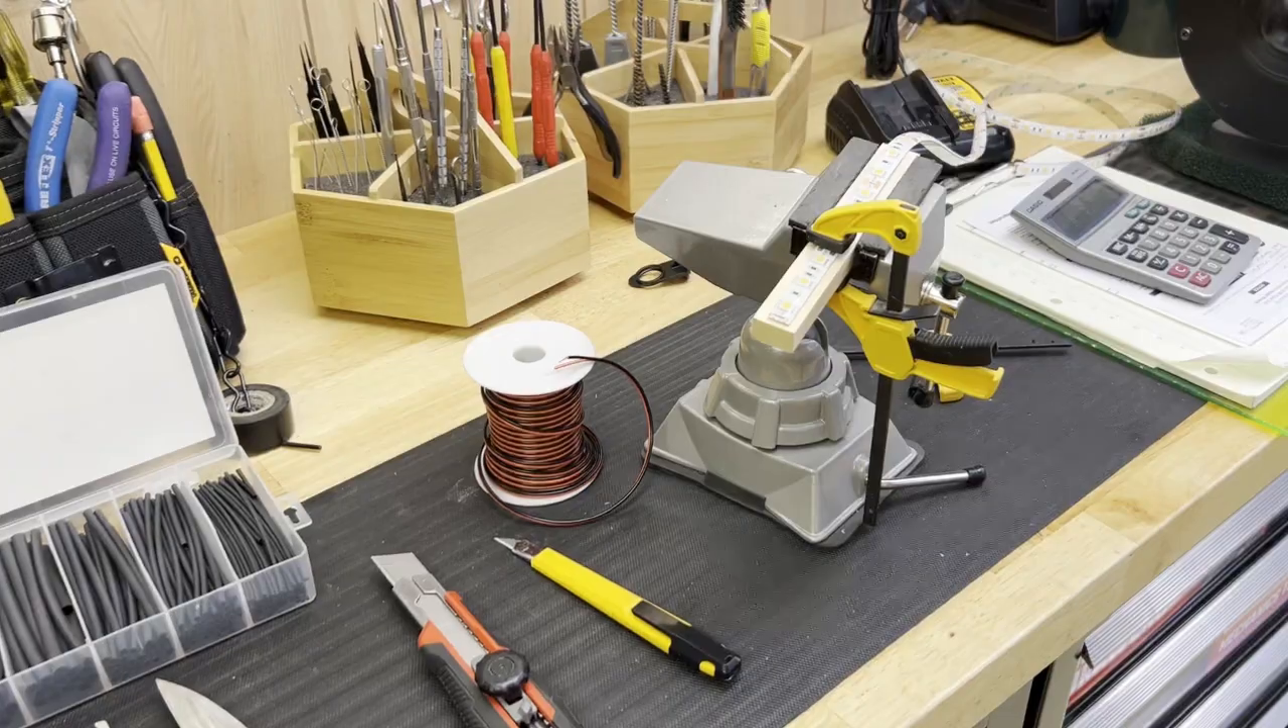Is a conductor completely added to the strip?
No.